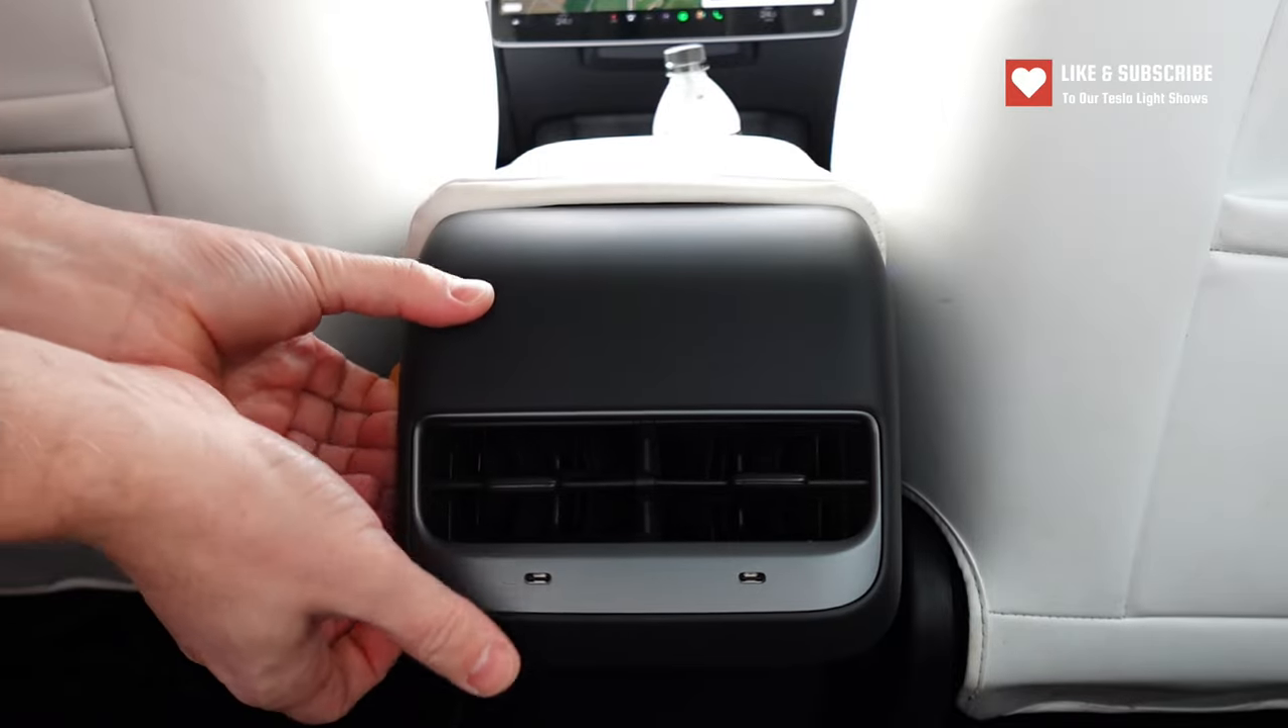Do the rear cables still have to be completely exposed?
Yes.